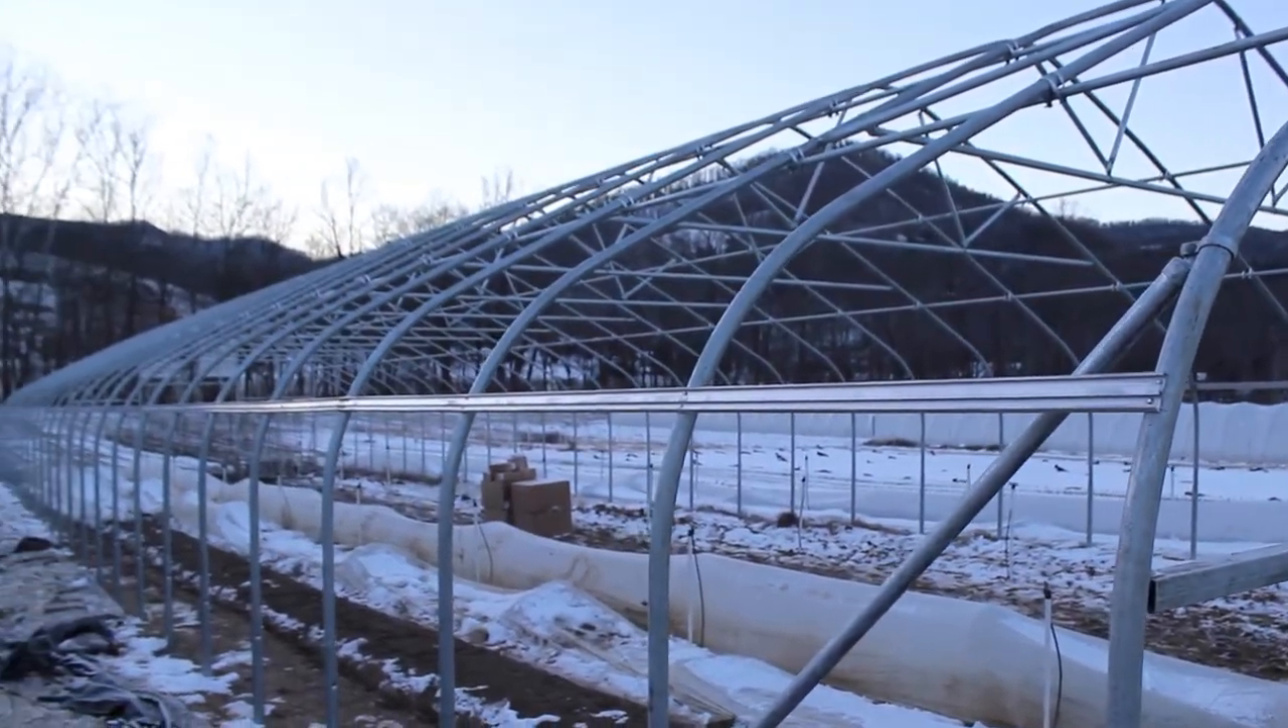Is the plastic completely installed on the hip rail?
No.